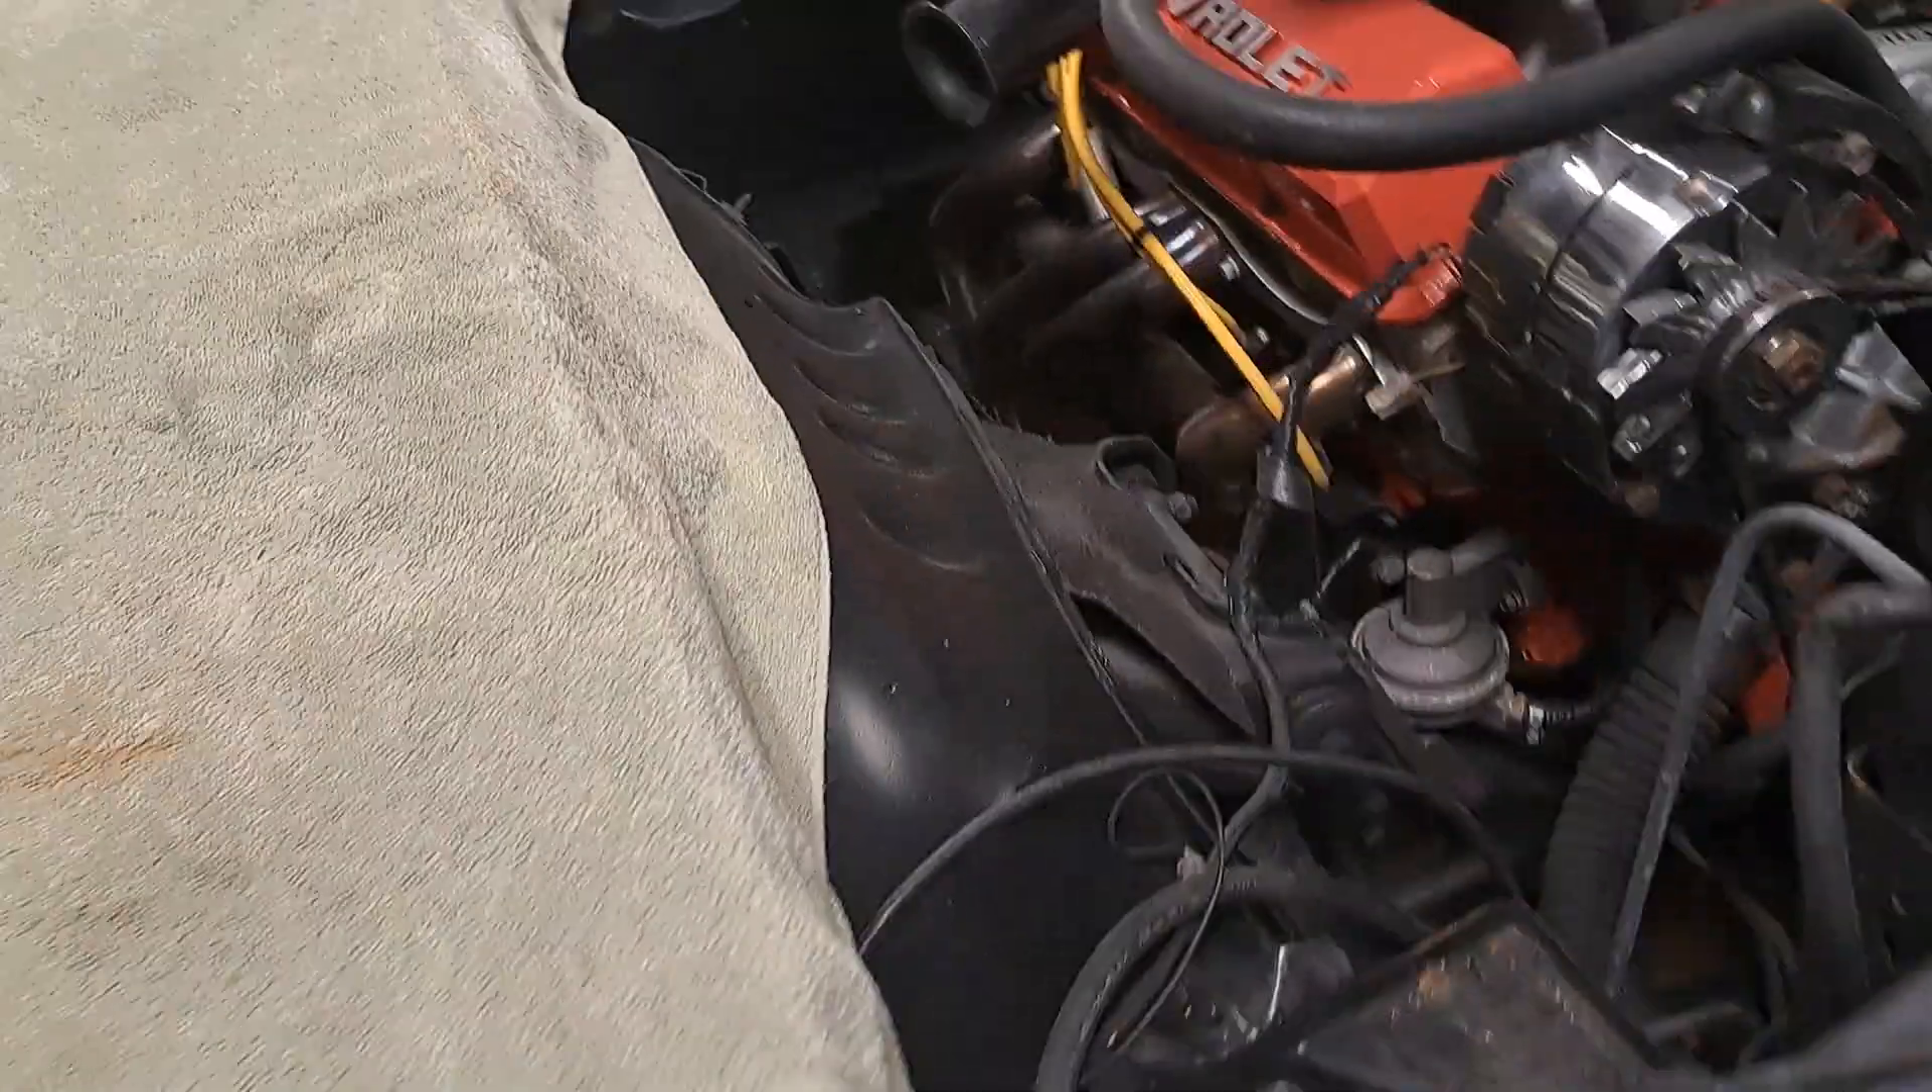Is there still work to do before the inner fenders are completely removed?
Yes.